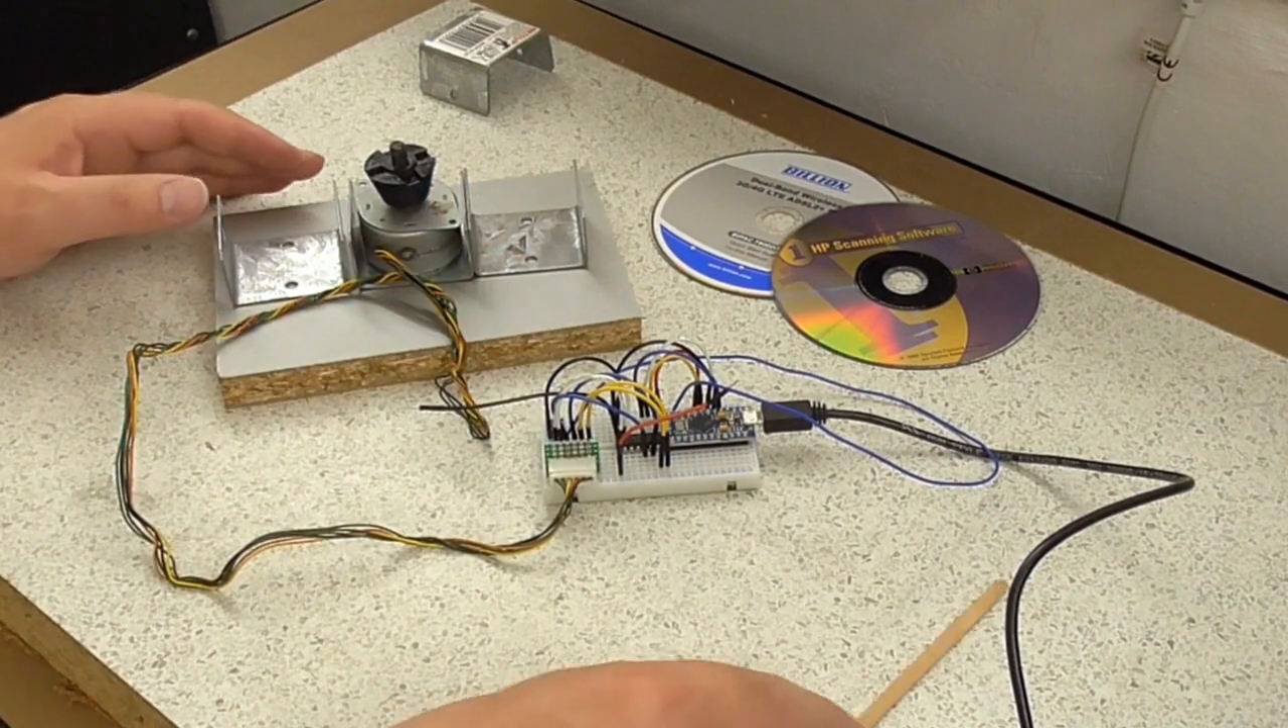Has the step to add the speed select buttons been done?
No.